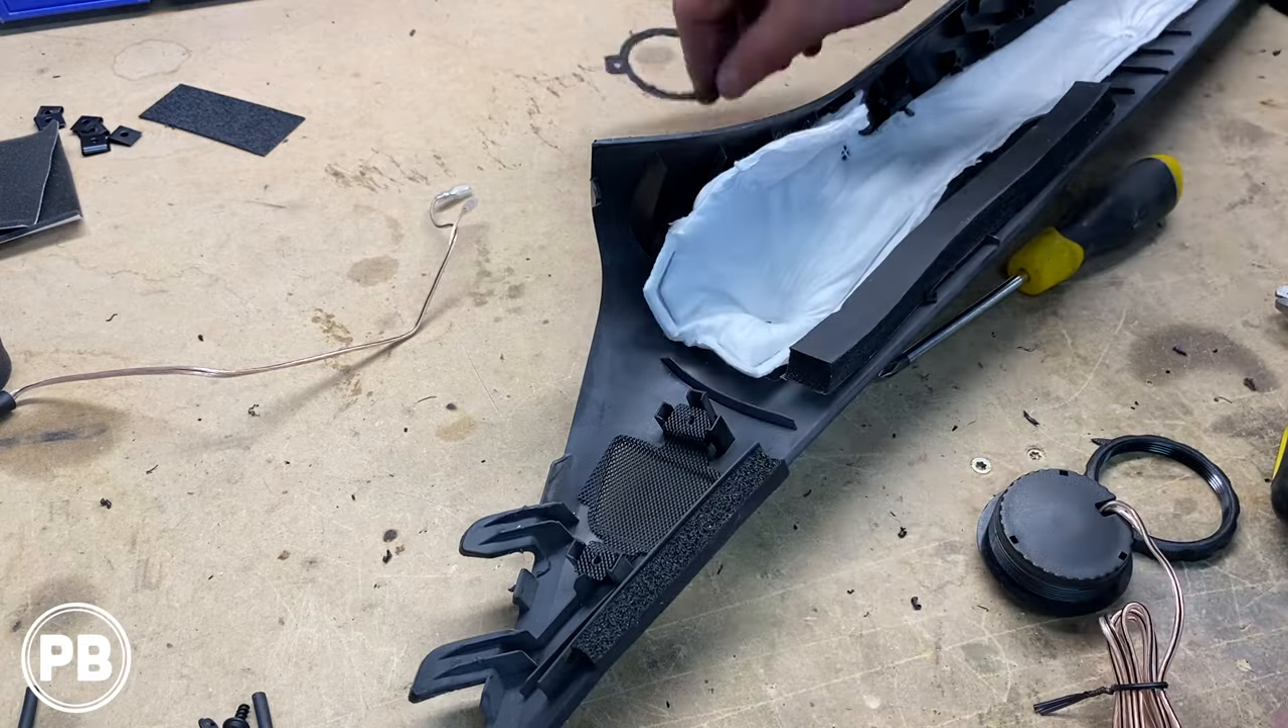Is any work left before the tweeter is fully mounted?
Yes.